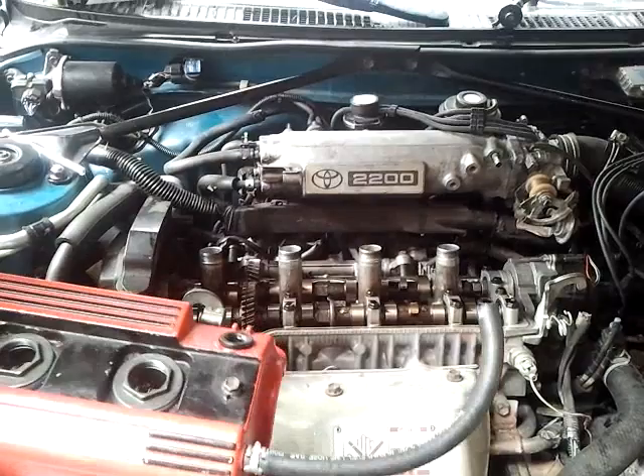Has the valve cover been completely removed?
Yes.